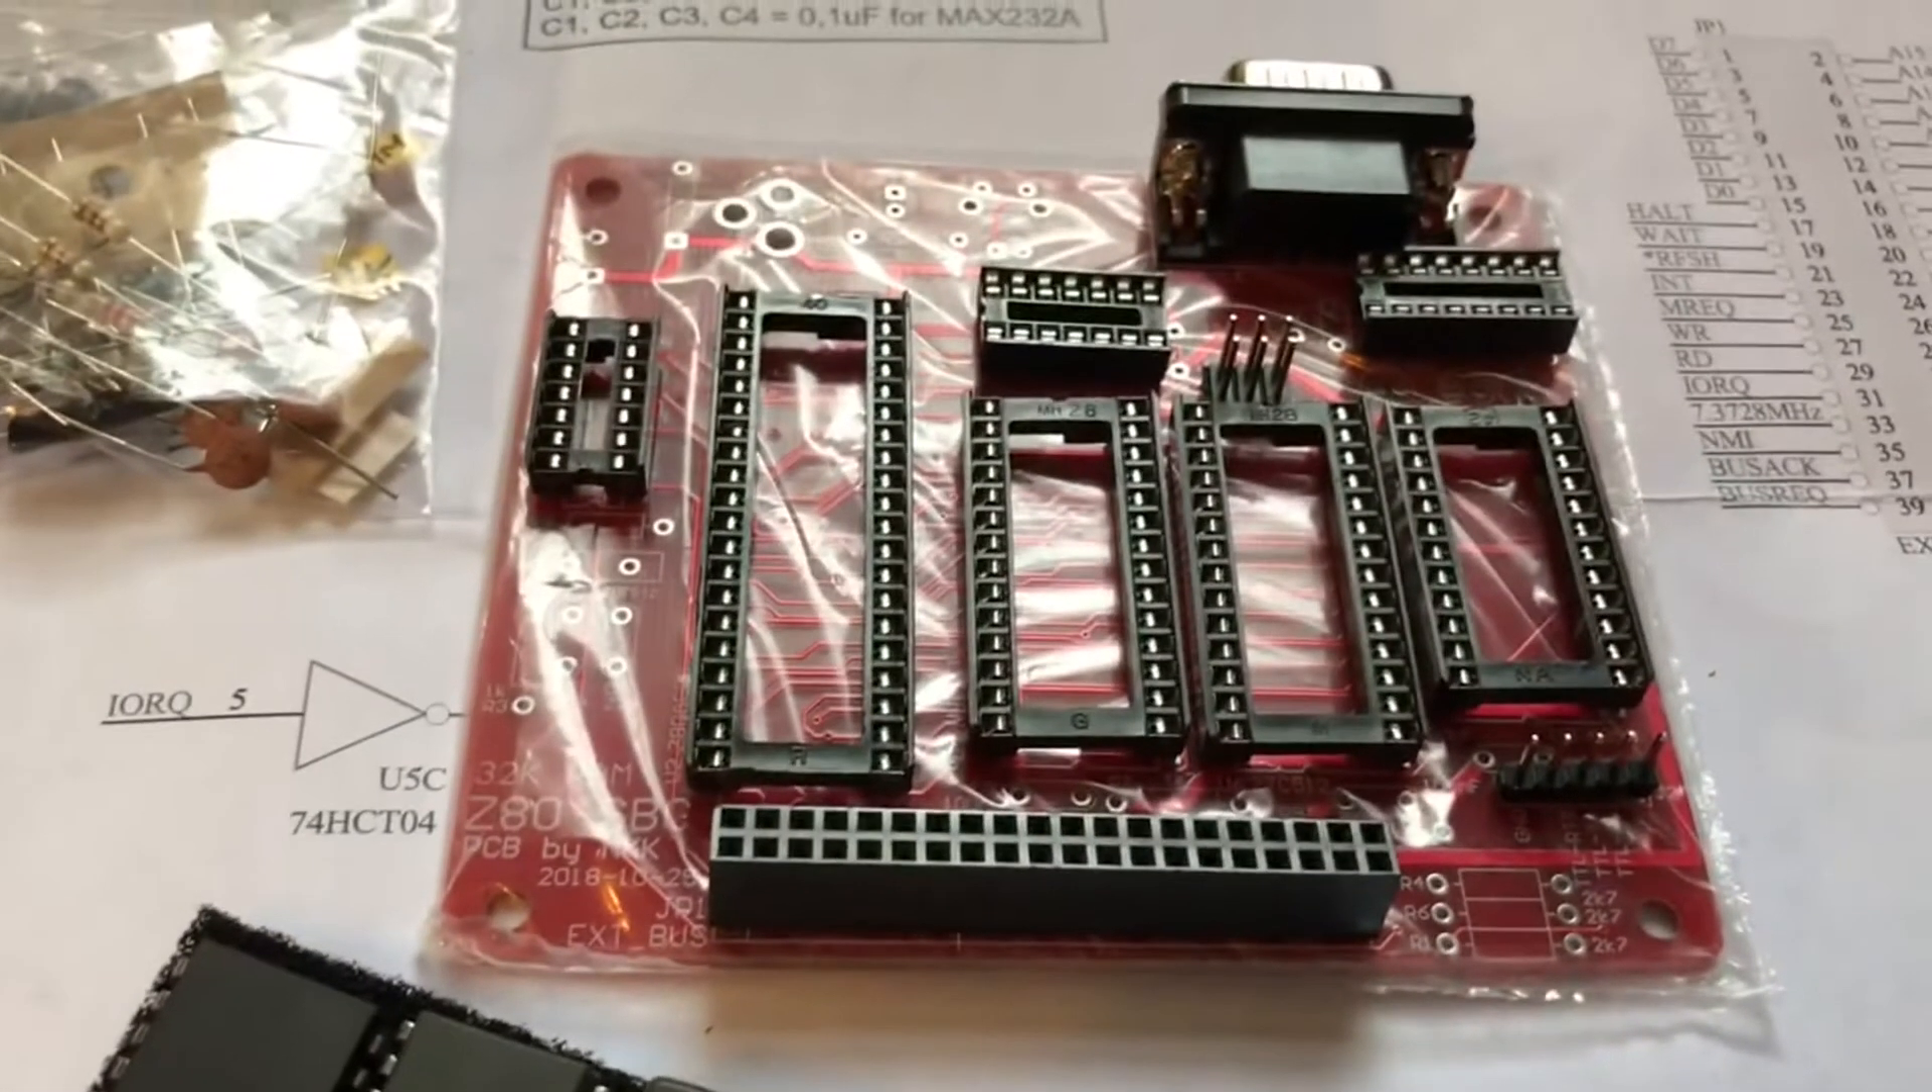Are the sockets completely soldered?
No.